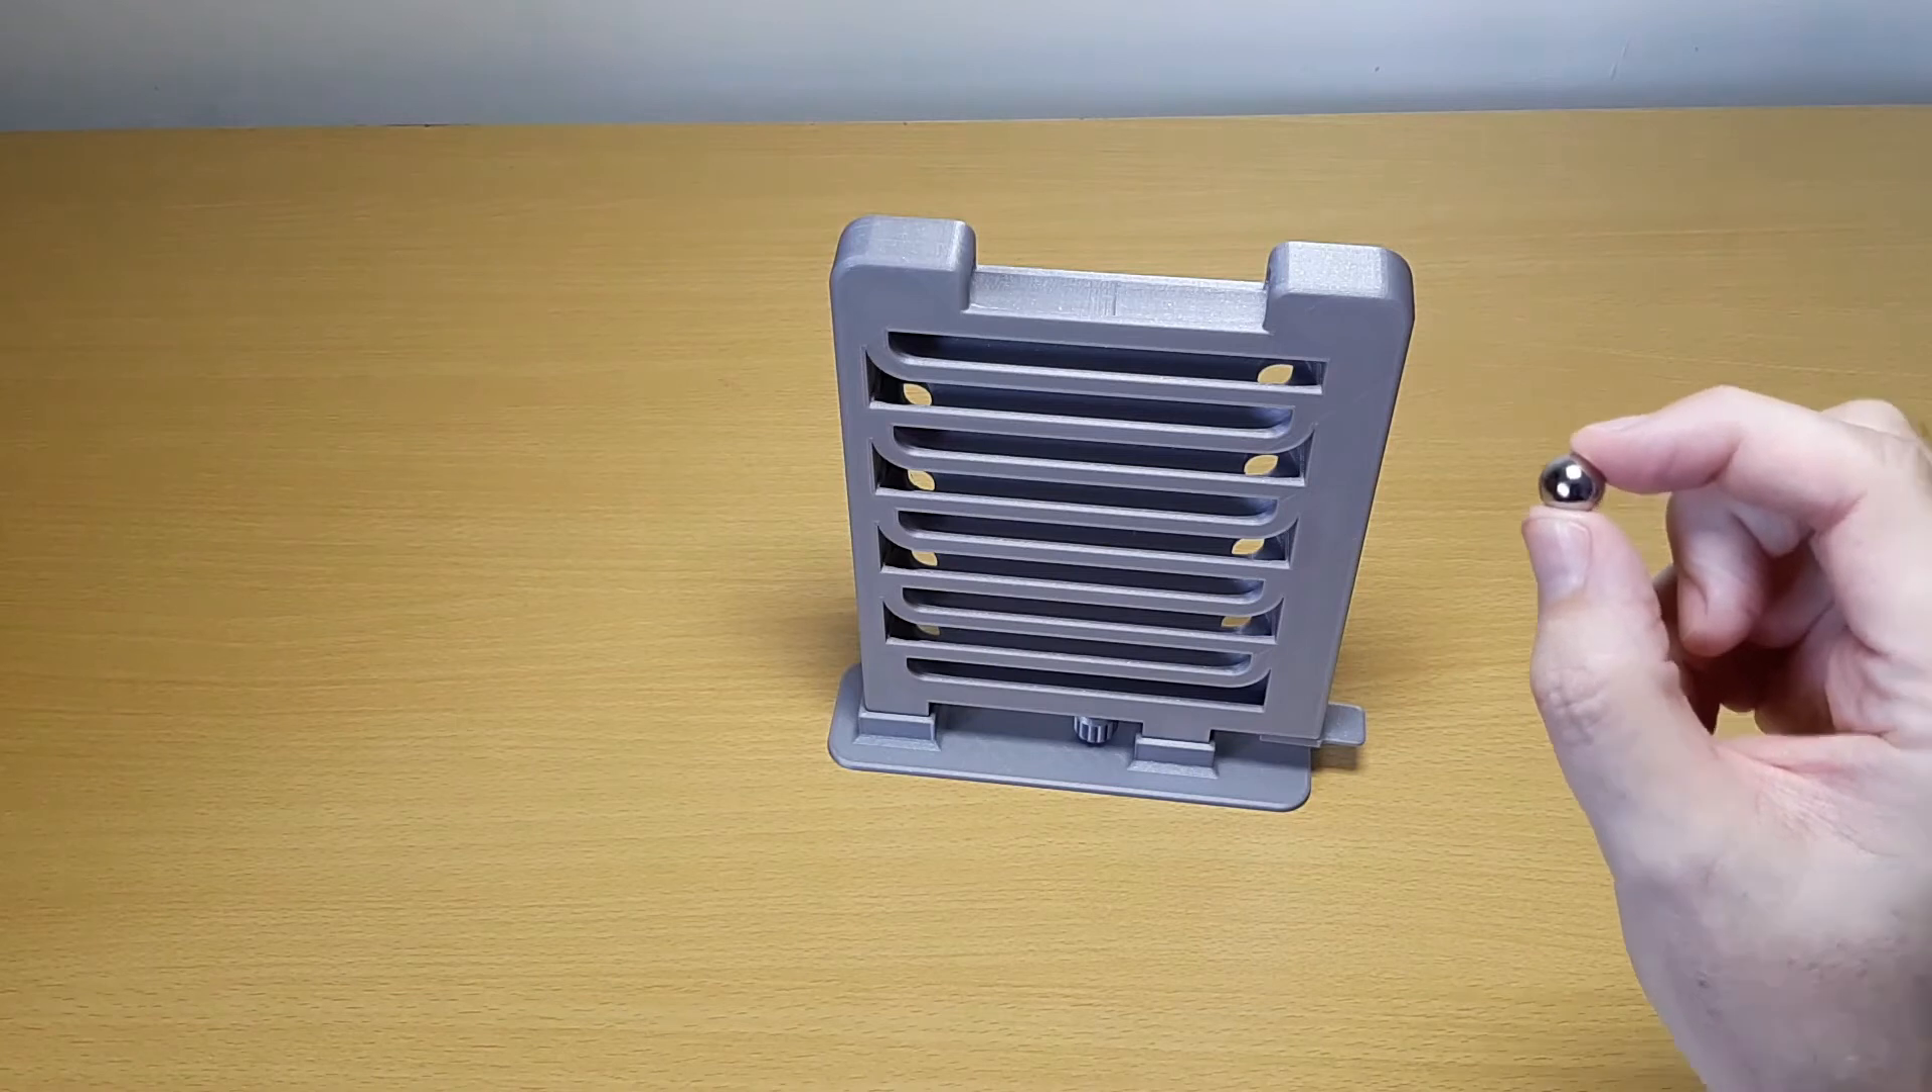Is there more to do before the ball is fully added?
Yes.